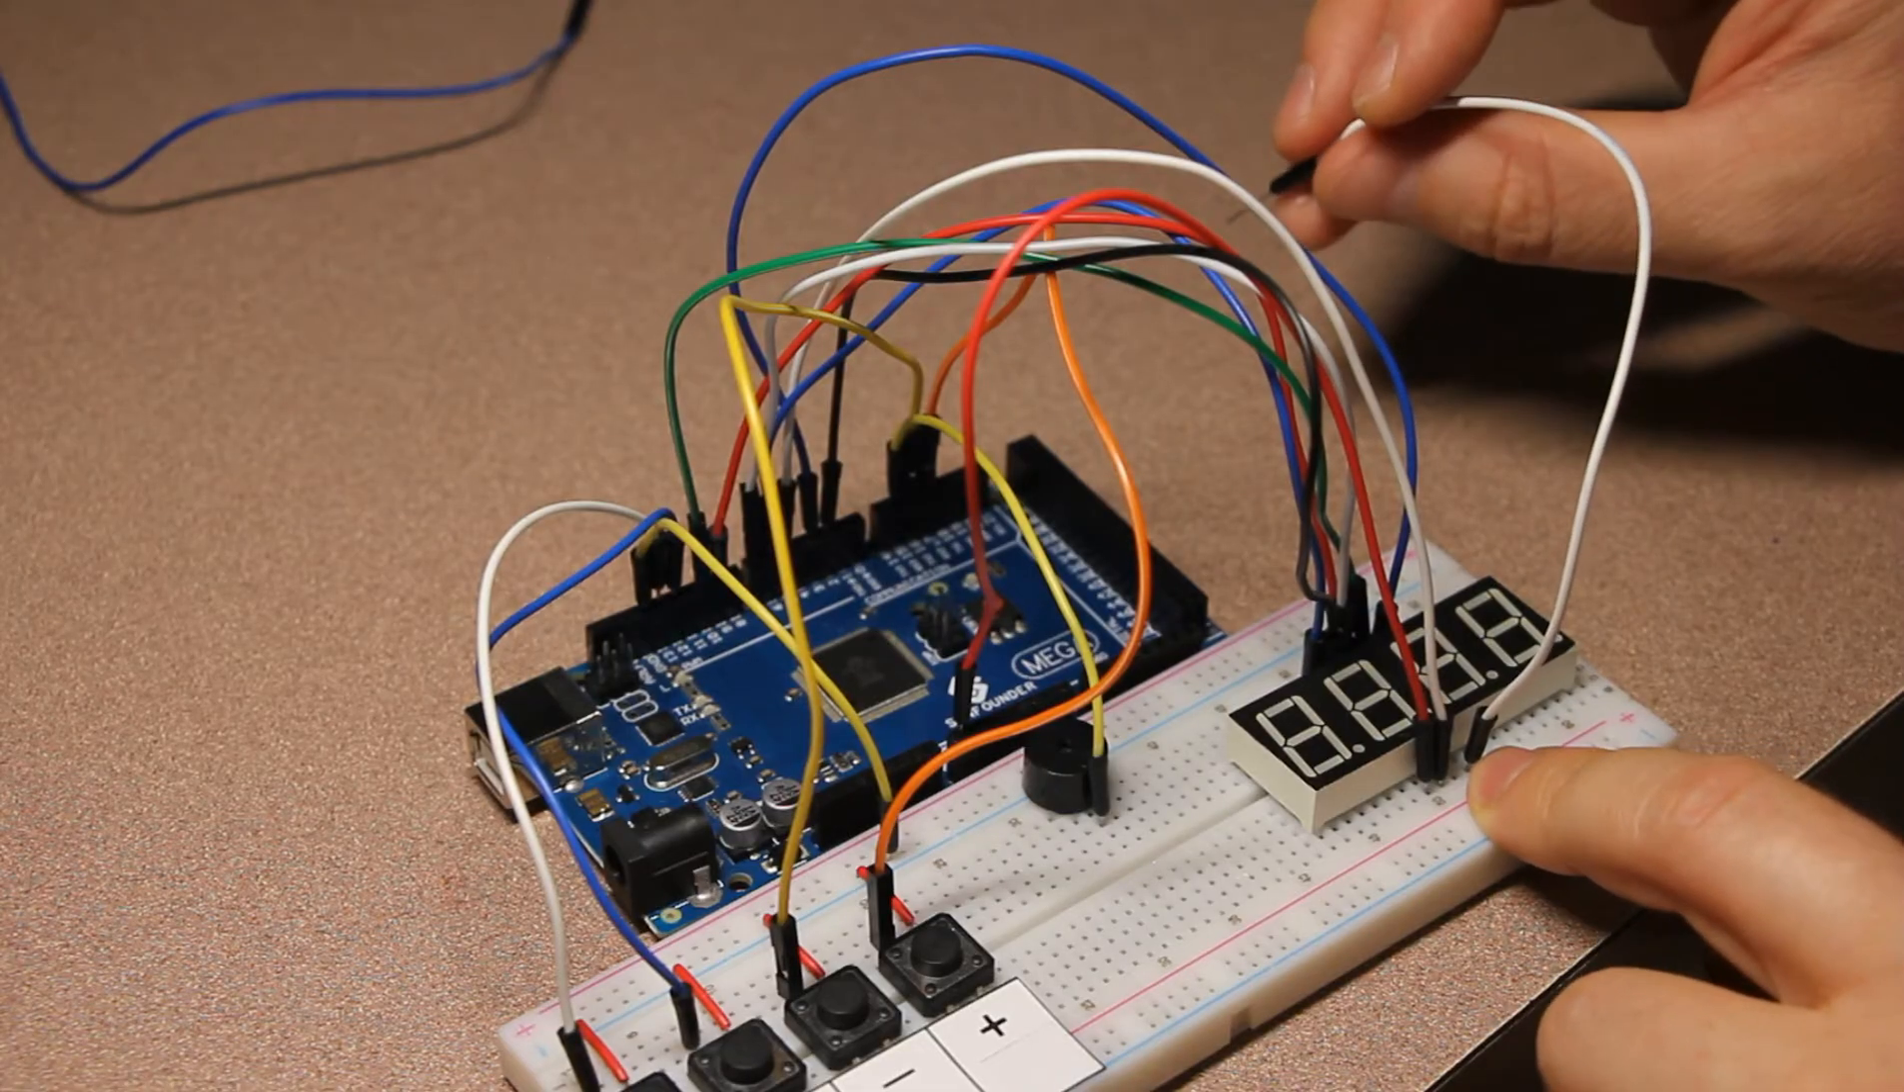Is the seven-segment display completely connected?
No.